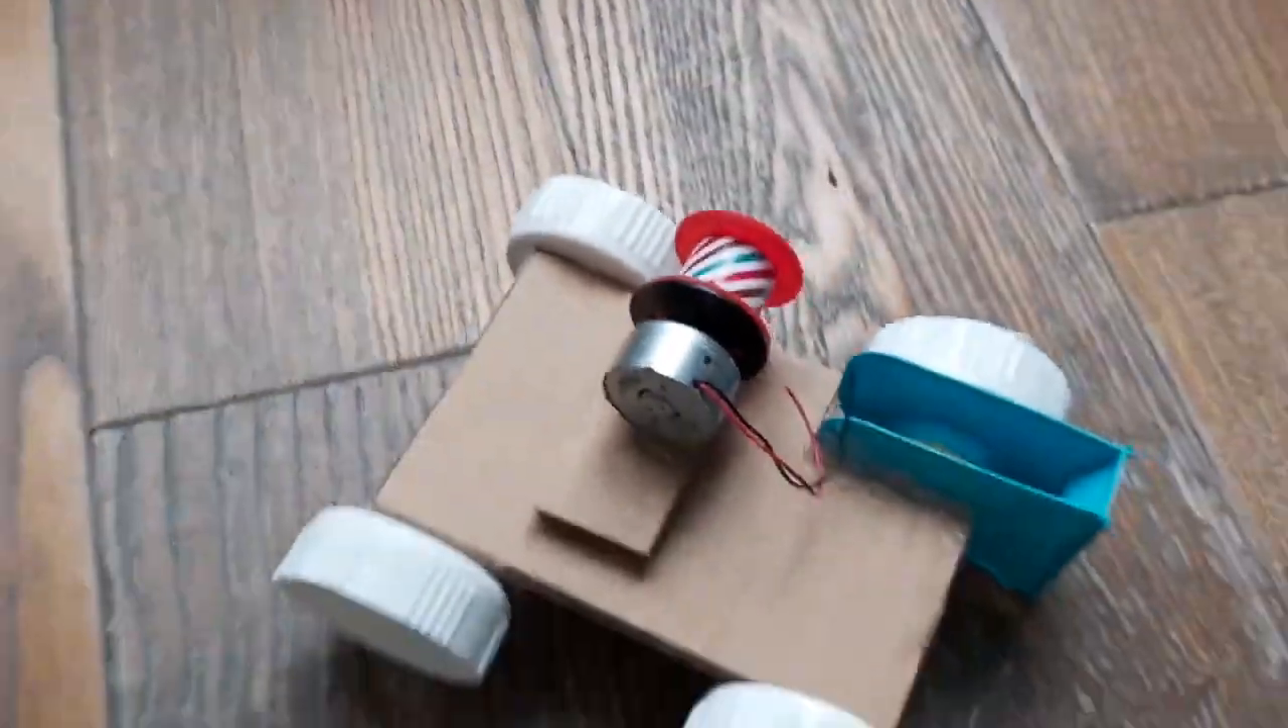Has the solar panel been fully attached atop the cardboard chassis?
No.